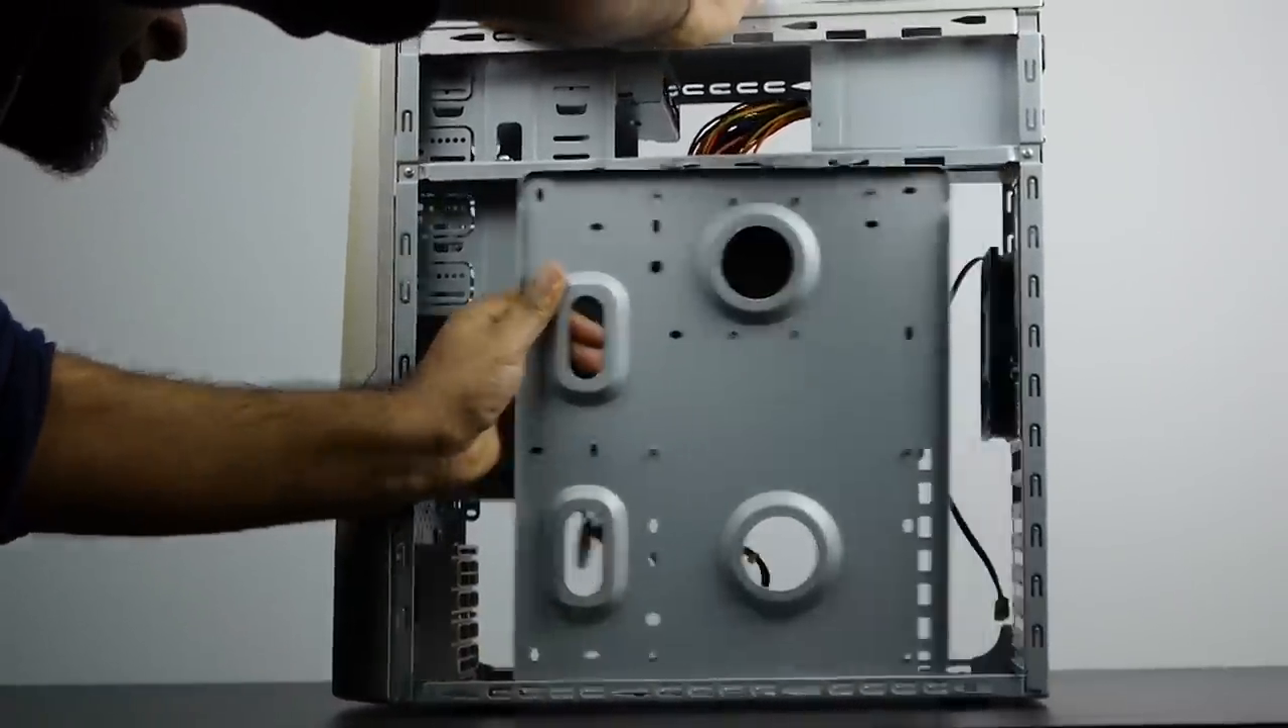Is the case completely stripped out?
No.